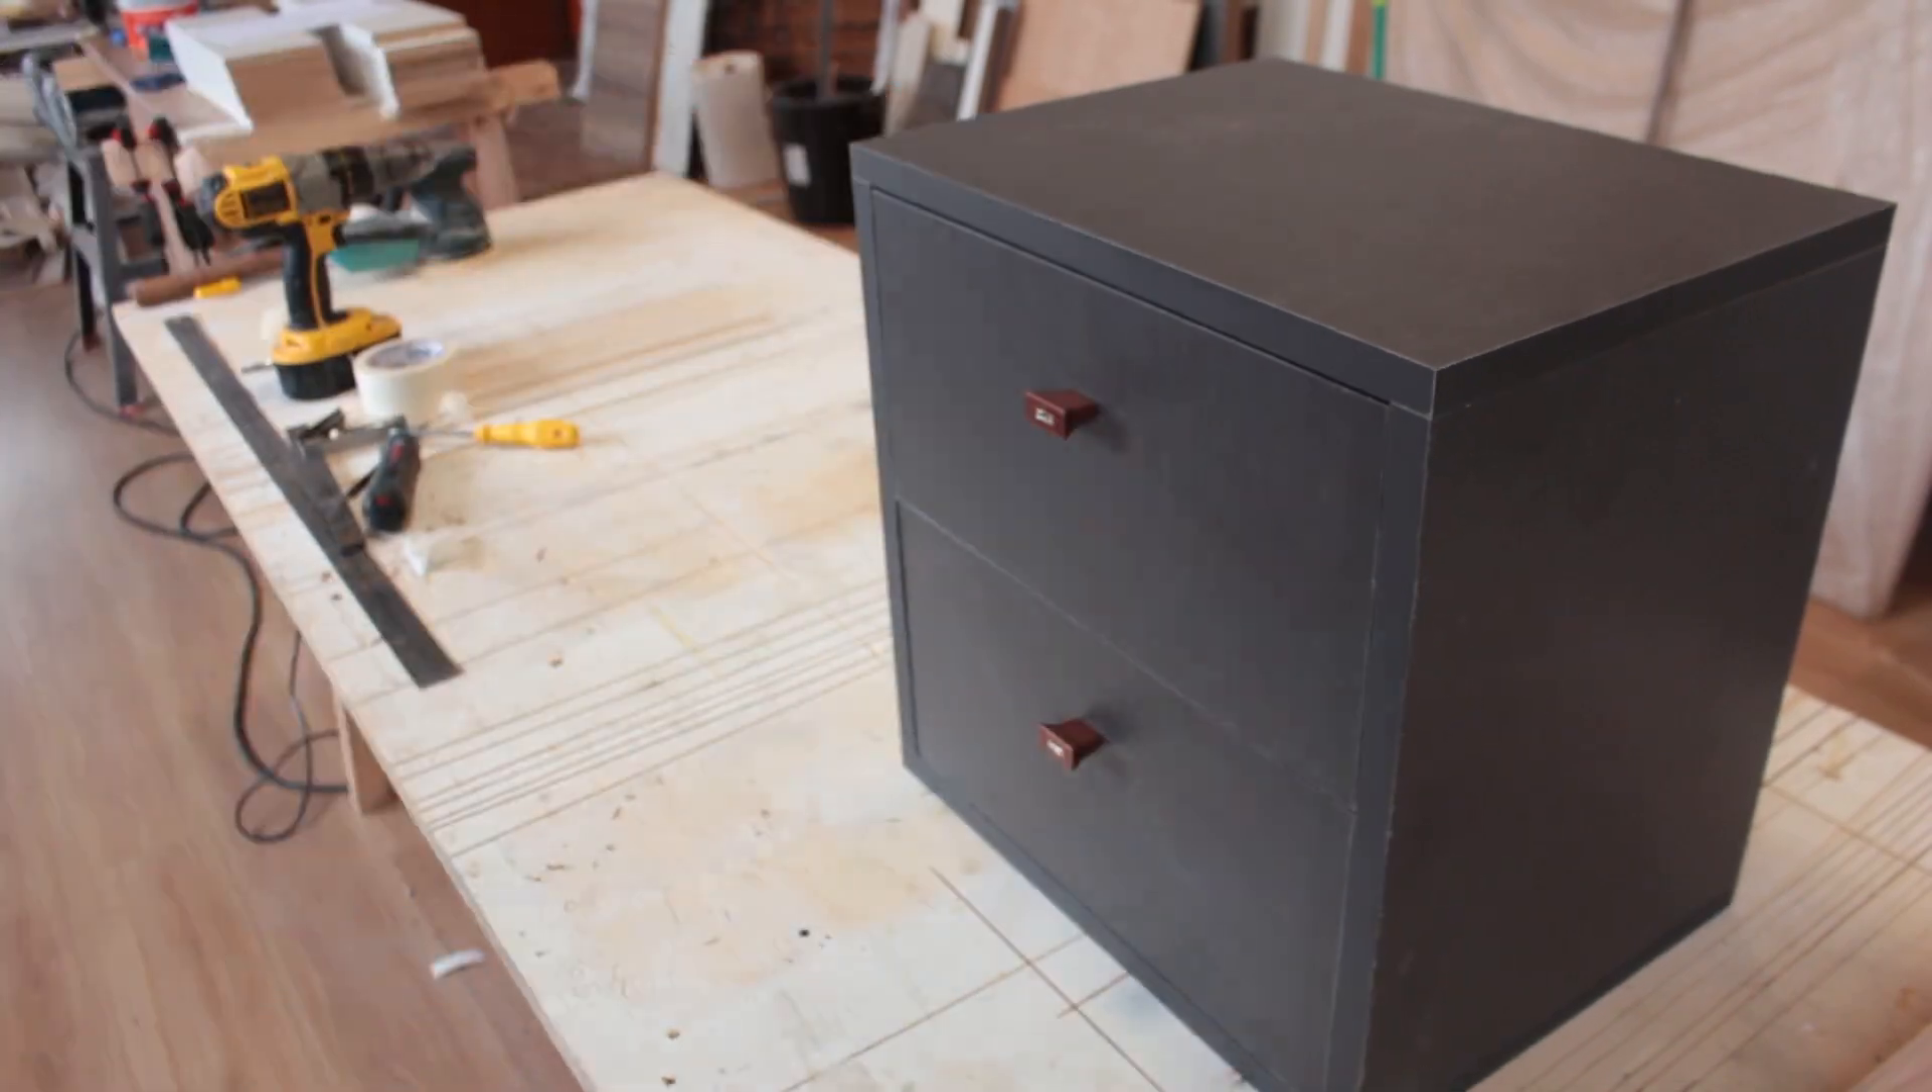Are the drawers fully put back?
Yes.